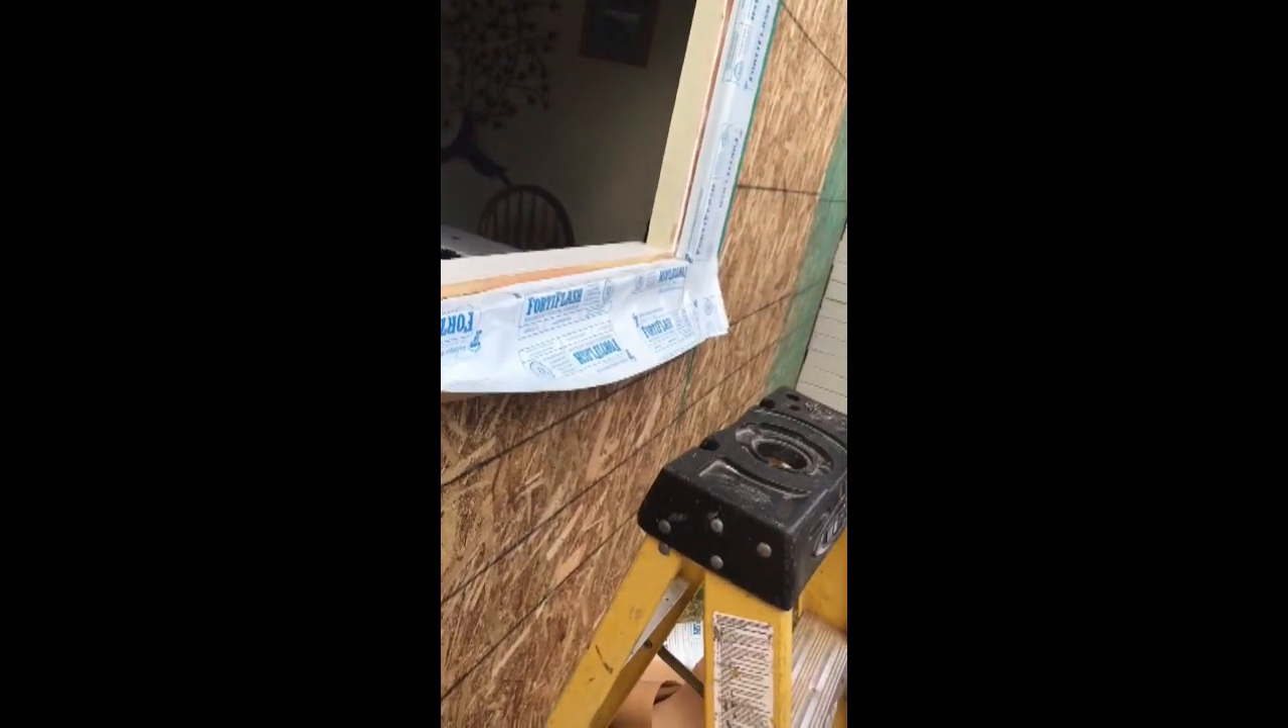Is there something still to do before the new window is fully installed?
Yes.